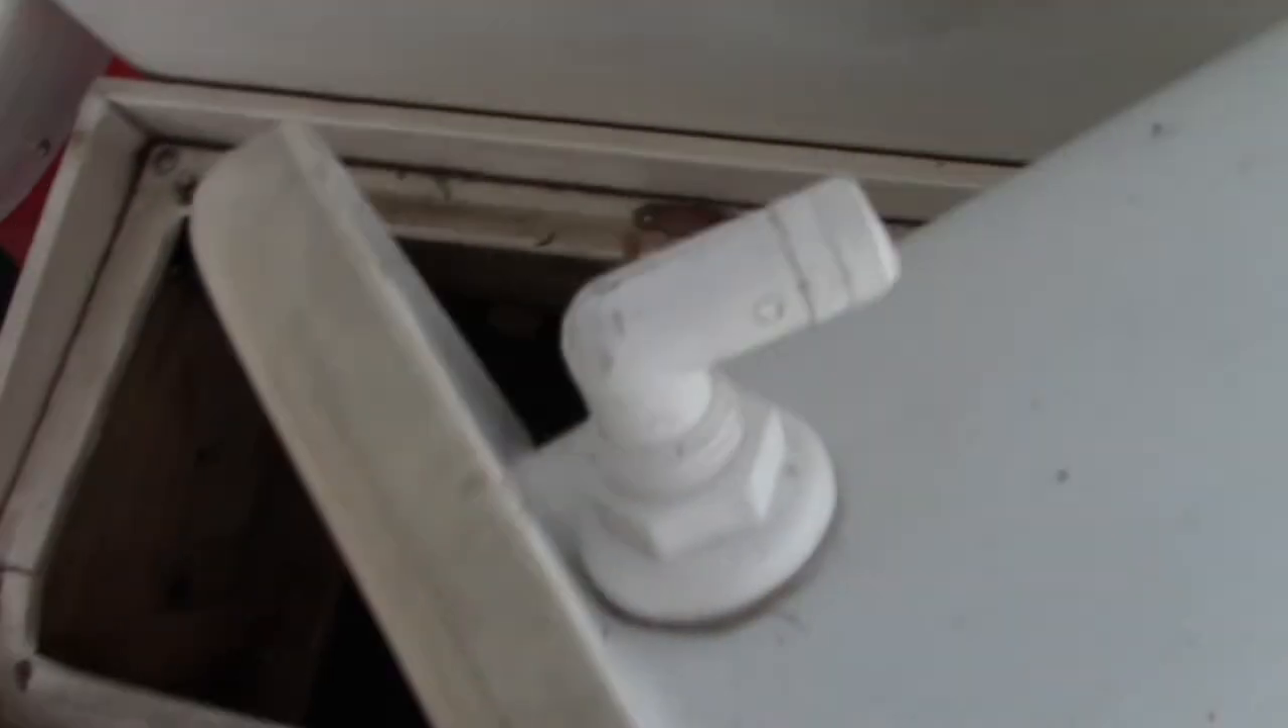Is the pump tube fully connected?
No.